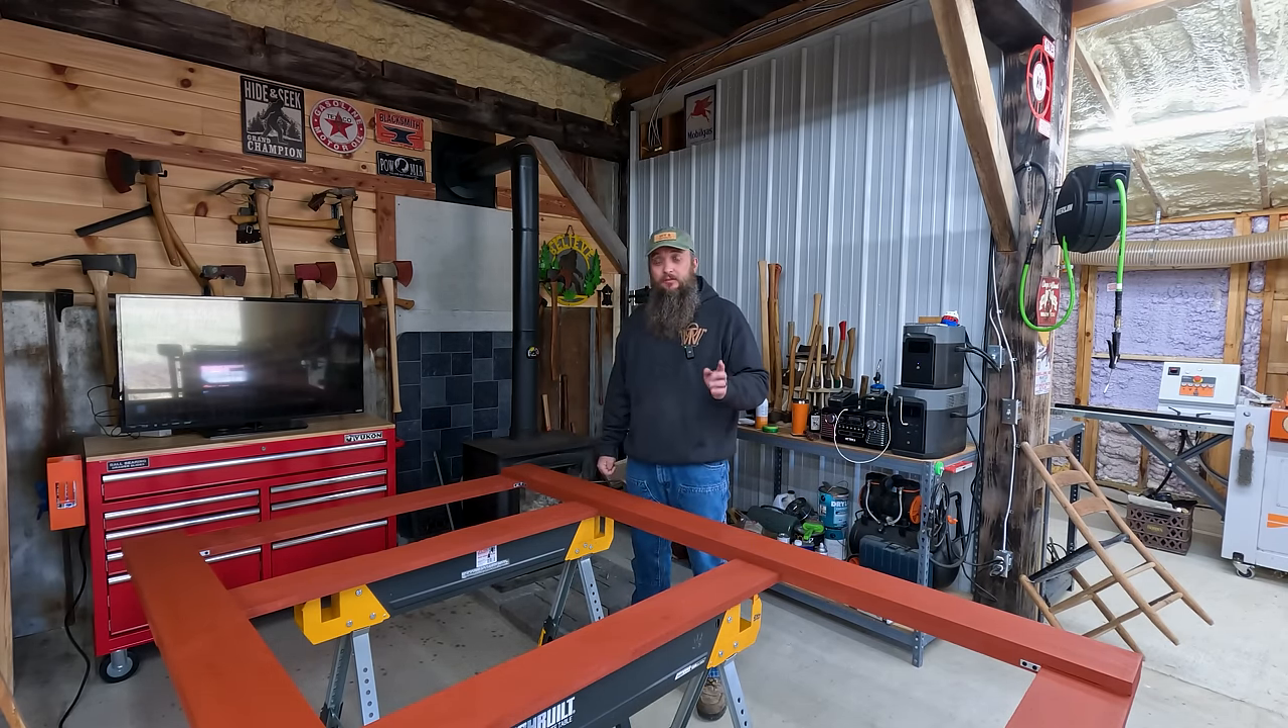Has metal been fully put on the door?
No.